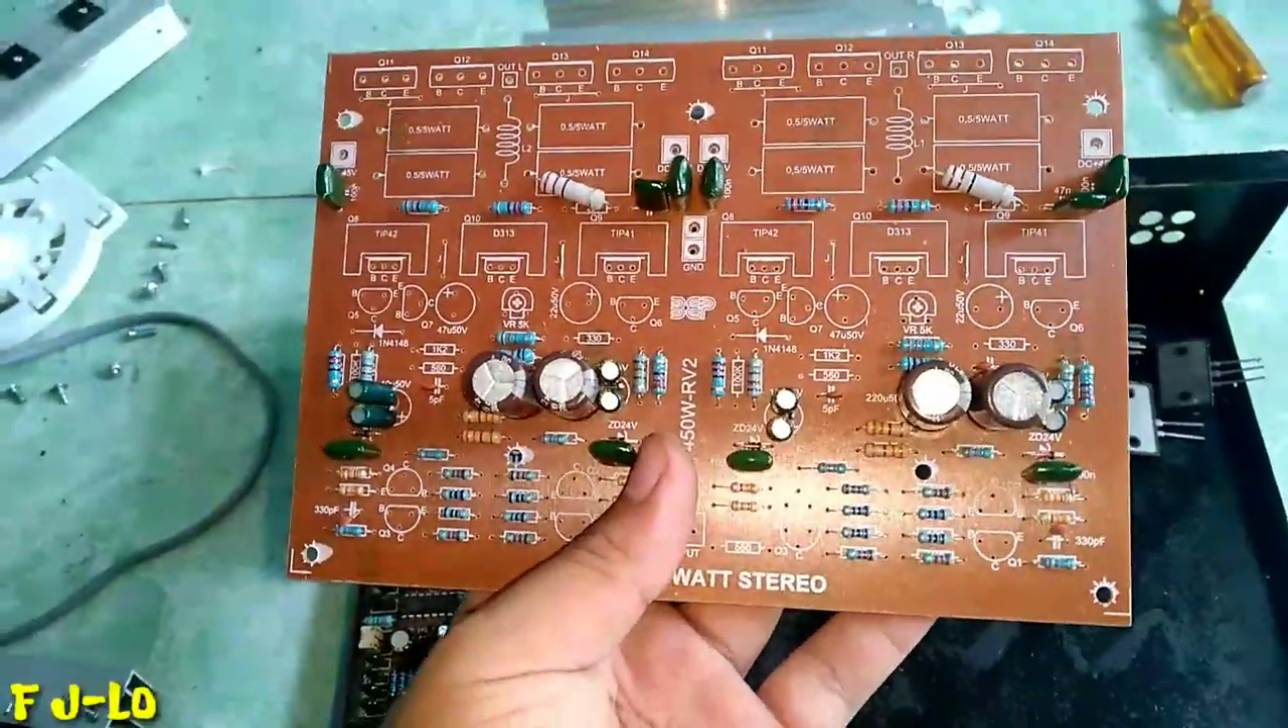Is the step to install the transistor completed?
No.